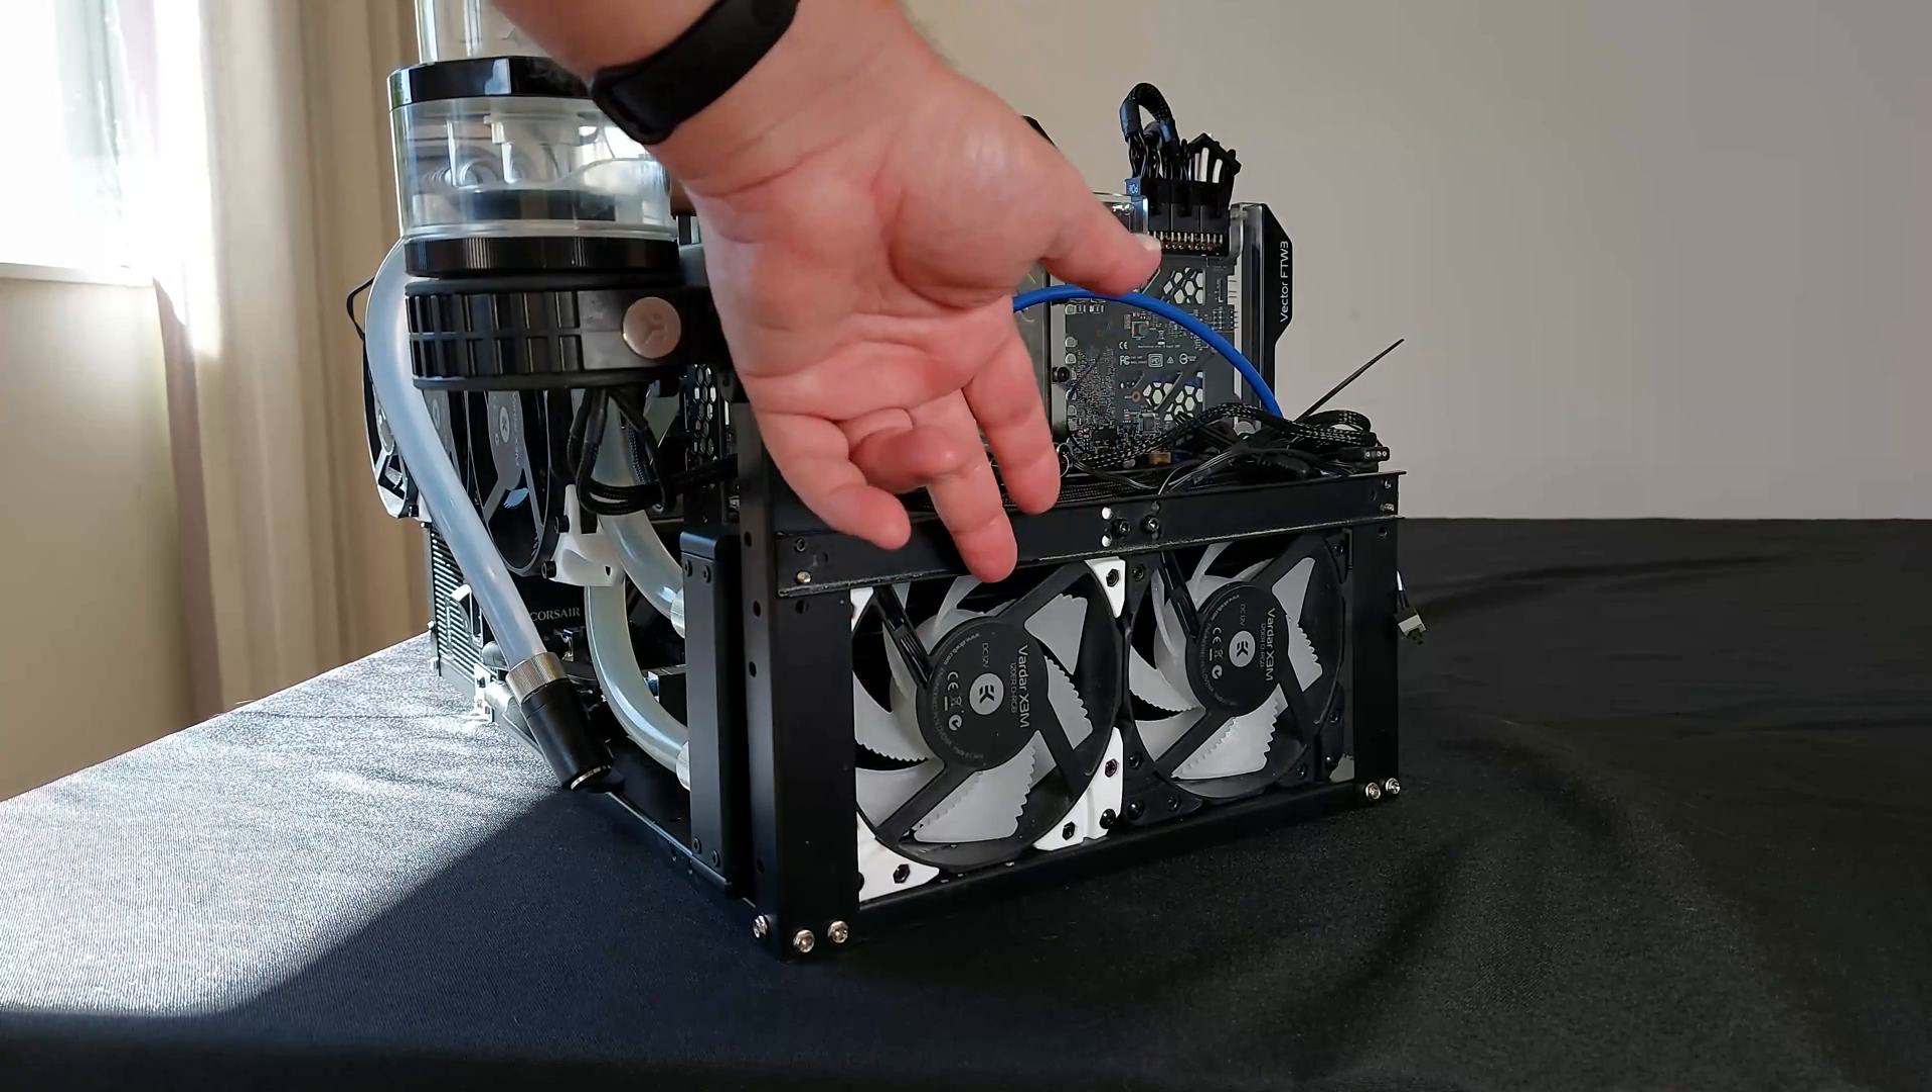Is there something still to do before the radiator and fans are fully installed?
No.